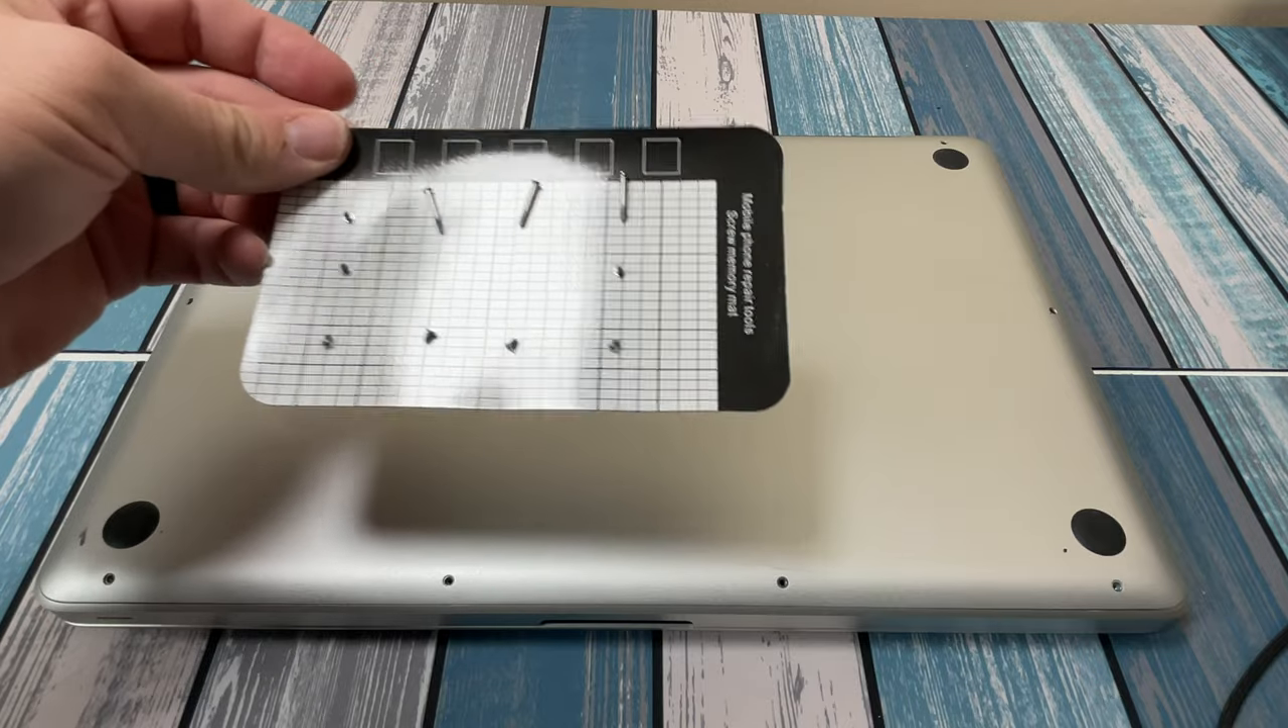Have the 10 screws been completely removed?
Yes.